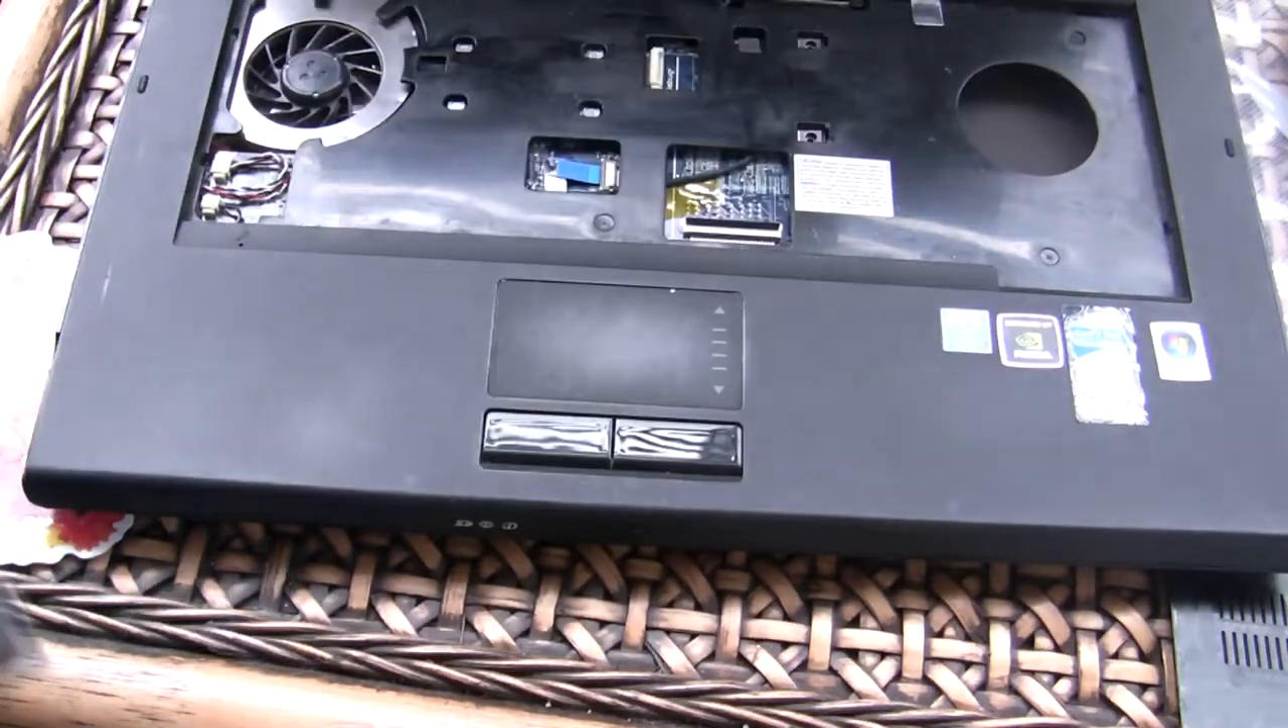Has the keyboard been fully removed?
Yes.